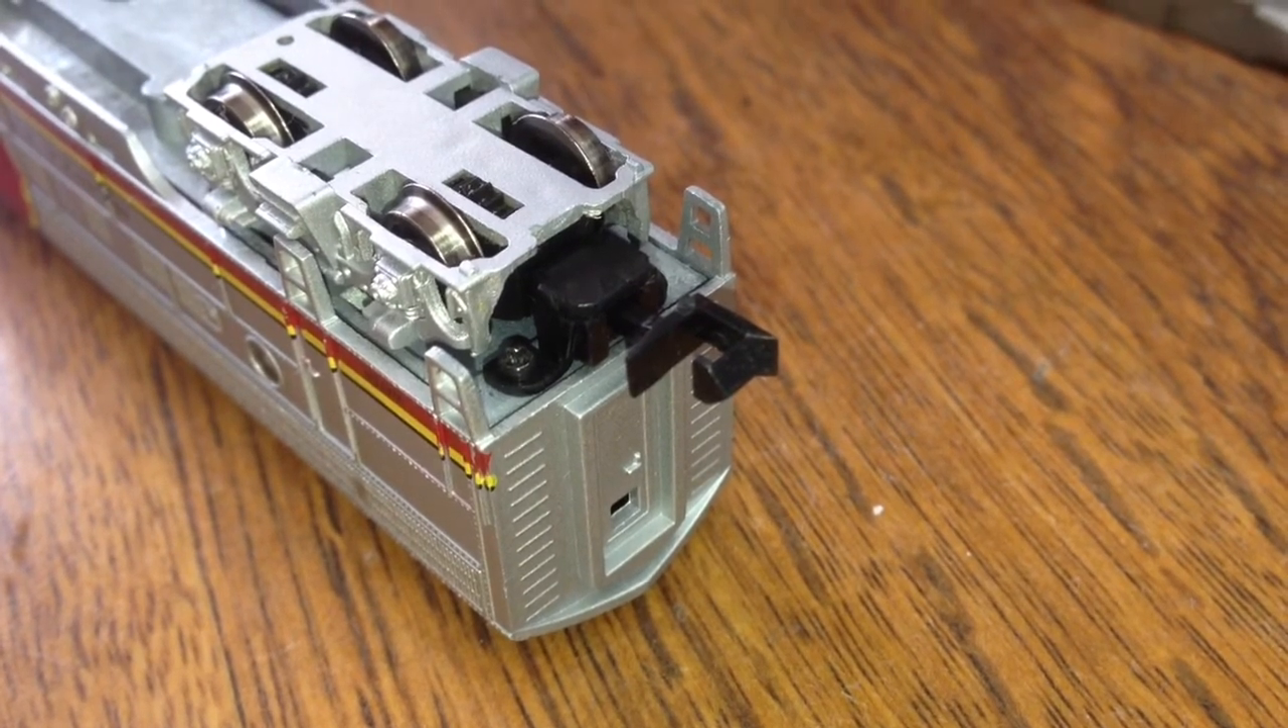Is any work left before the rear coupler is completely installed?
No.